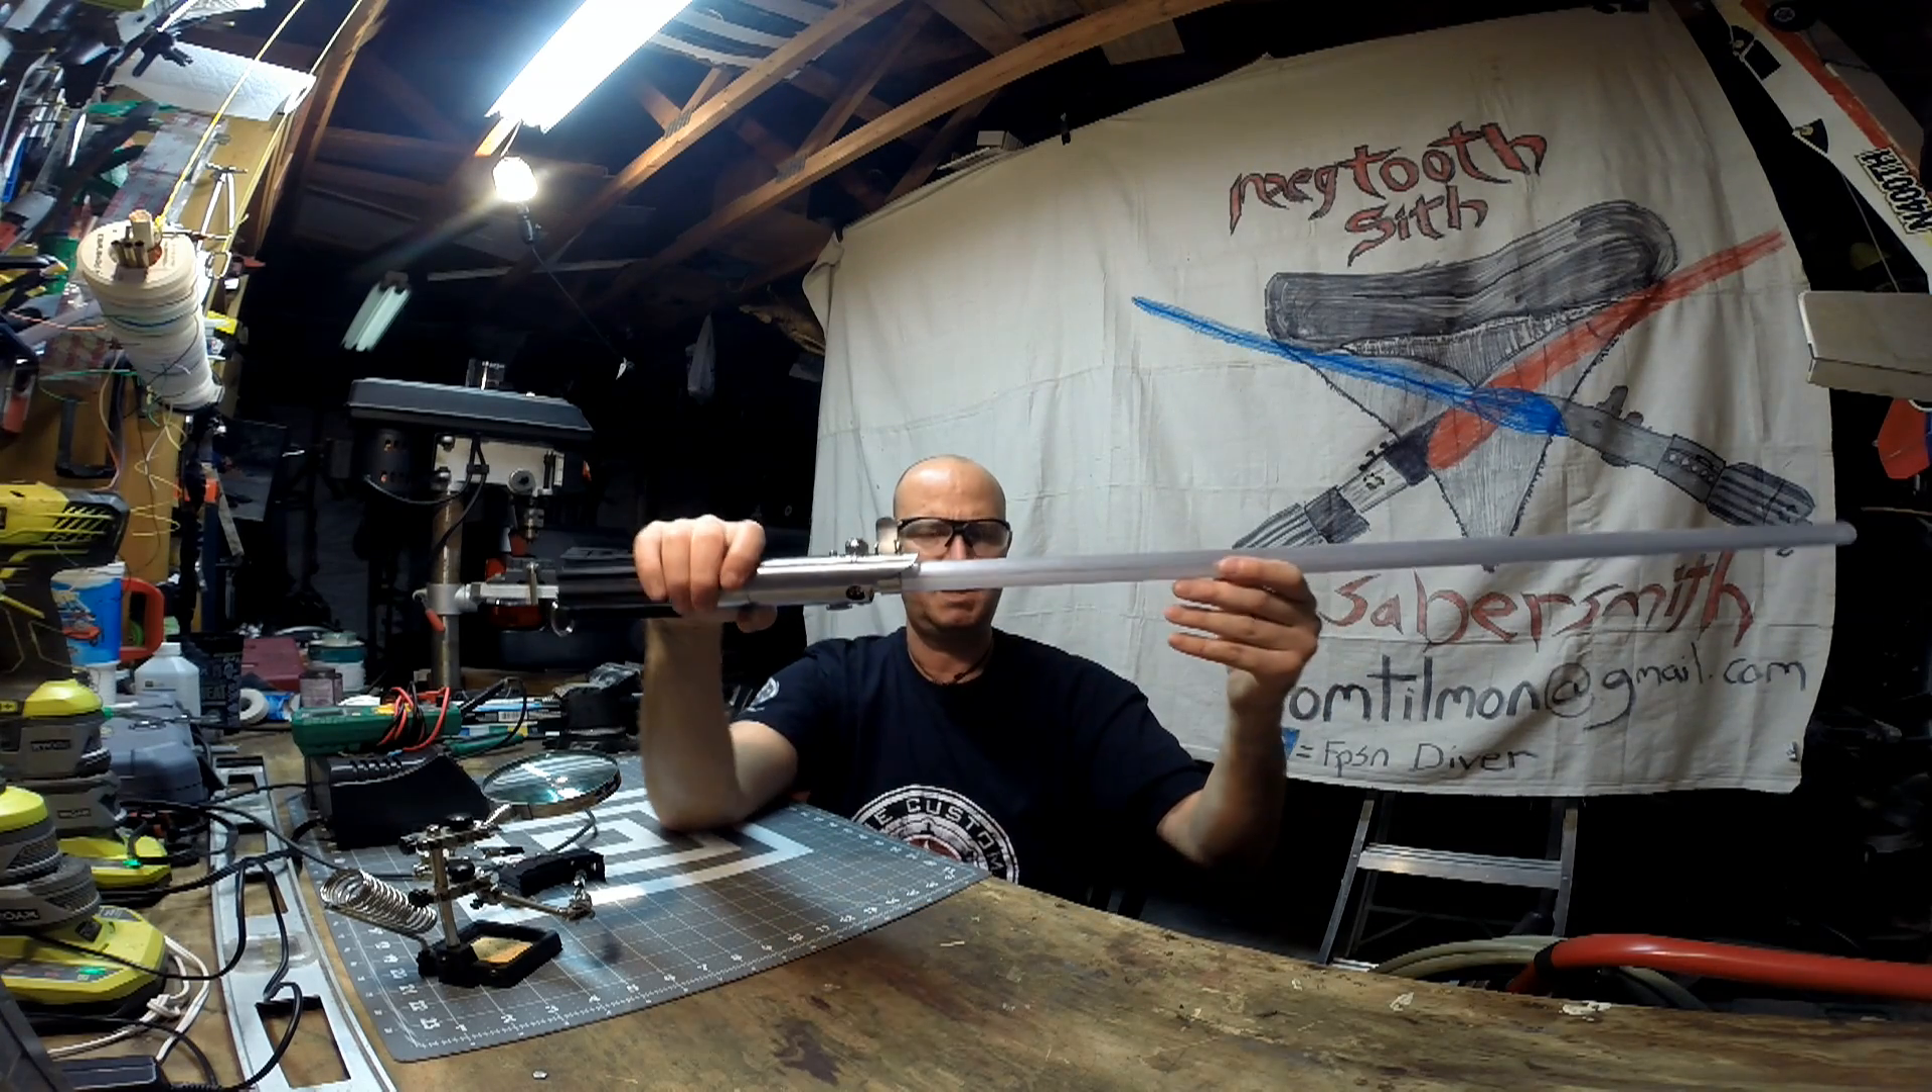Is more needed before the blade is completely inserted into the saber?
No.